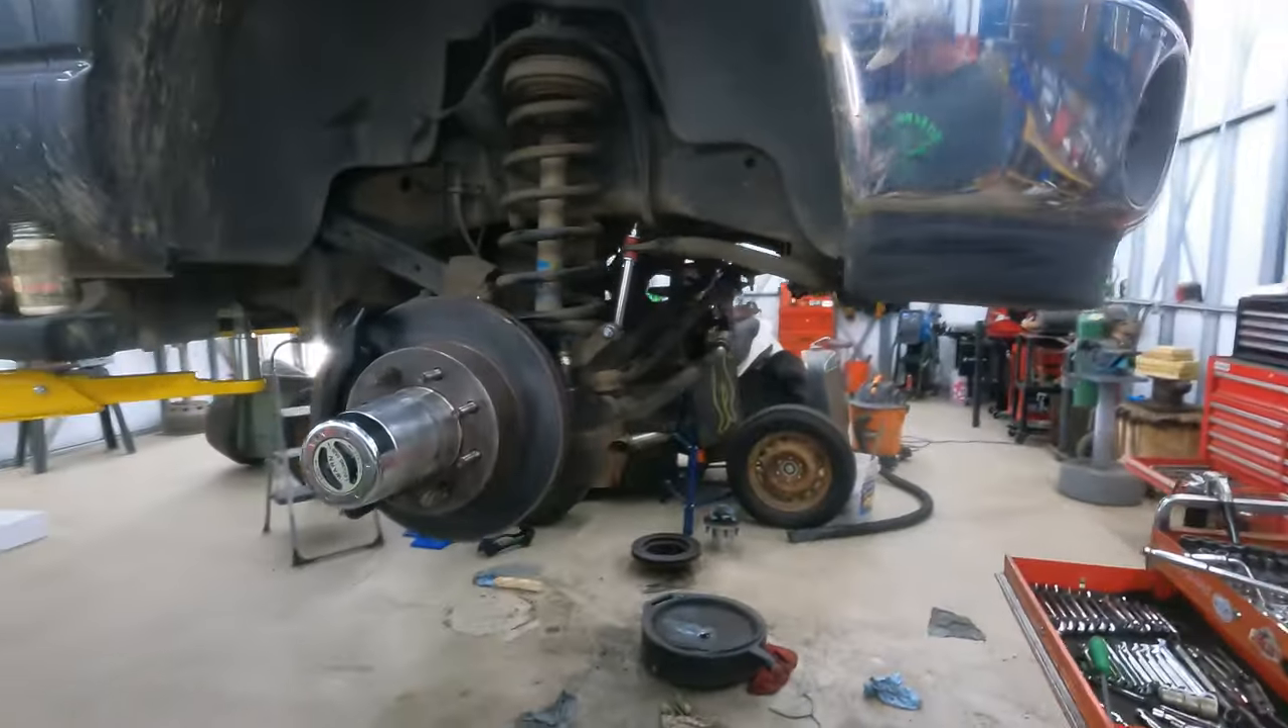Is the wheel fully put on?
No.